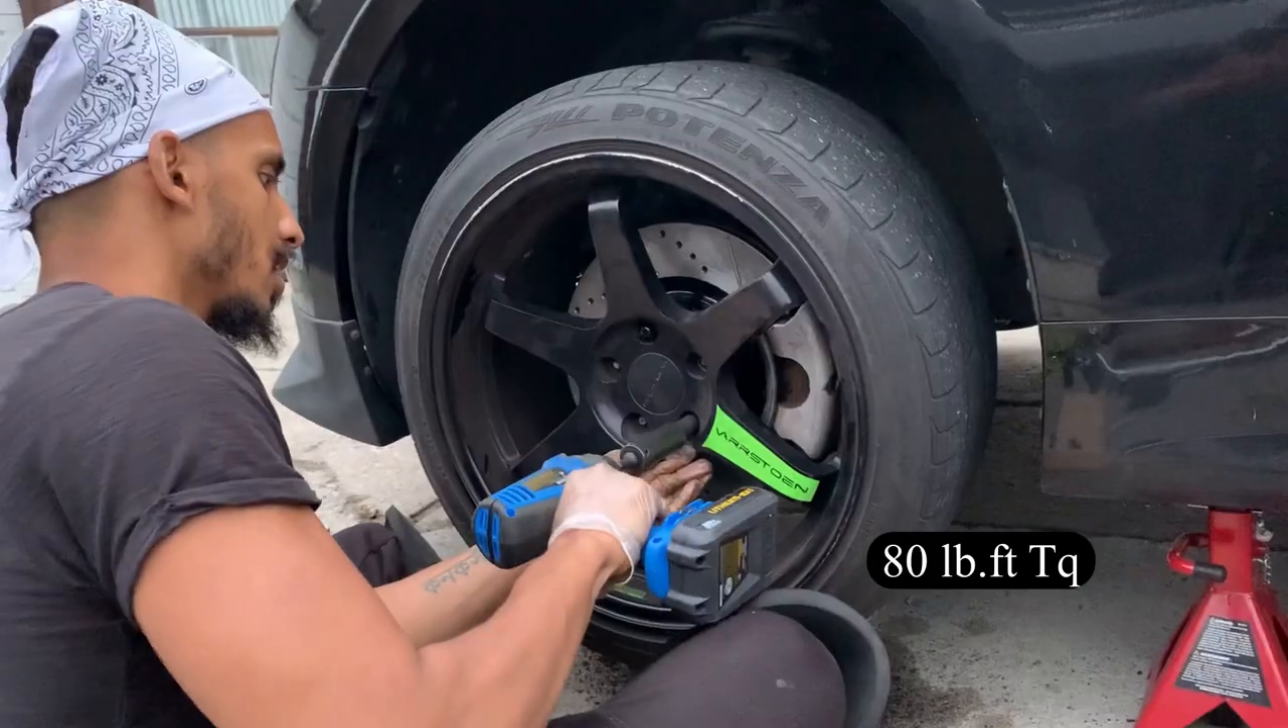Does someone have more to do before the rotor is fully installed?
No.